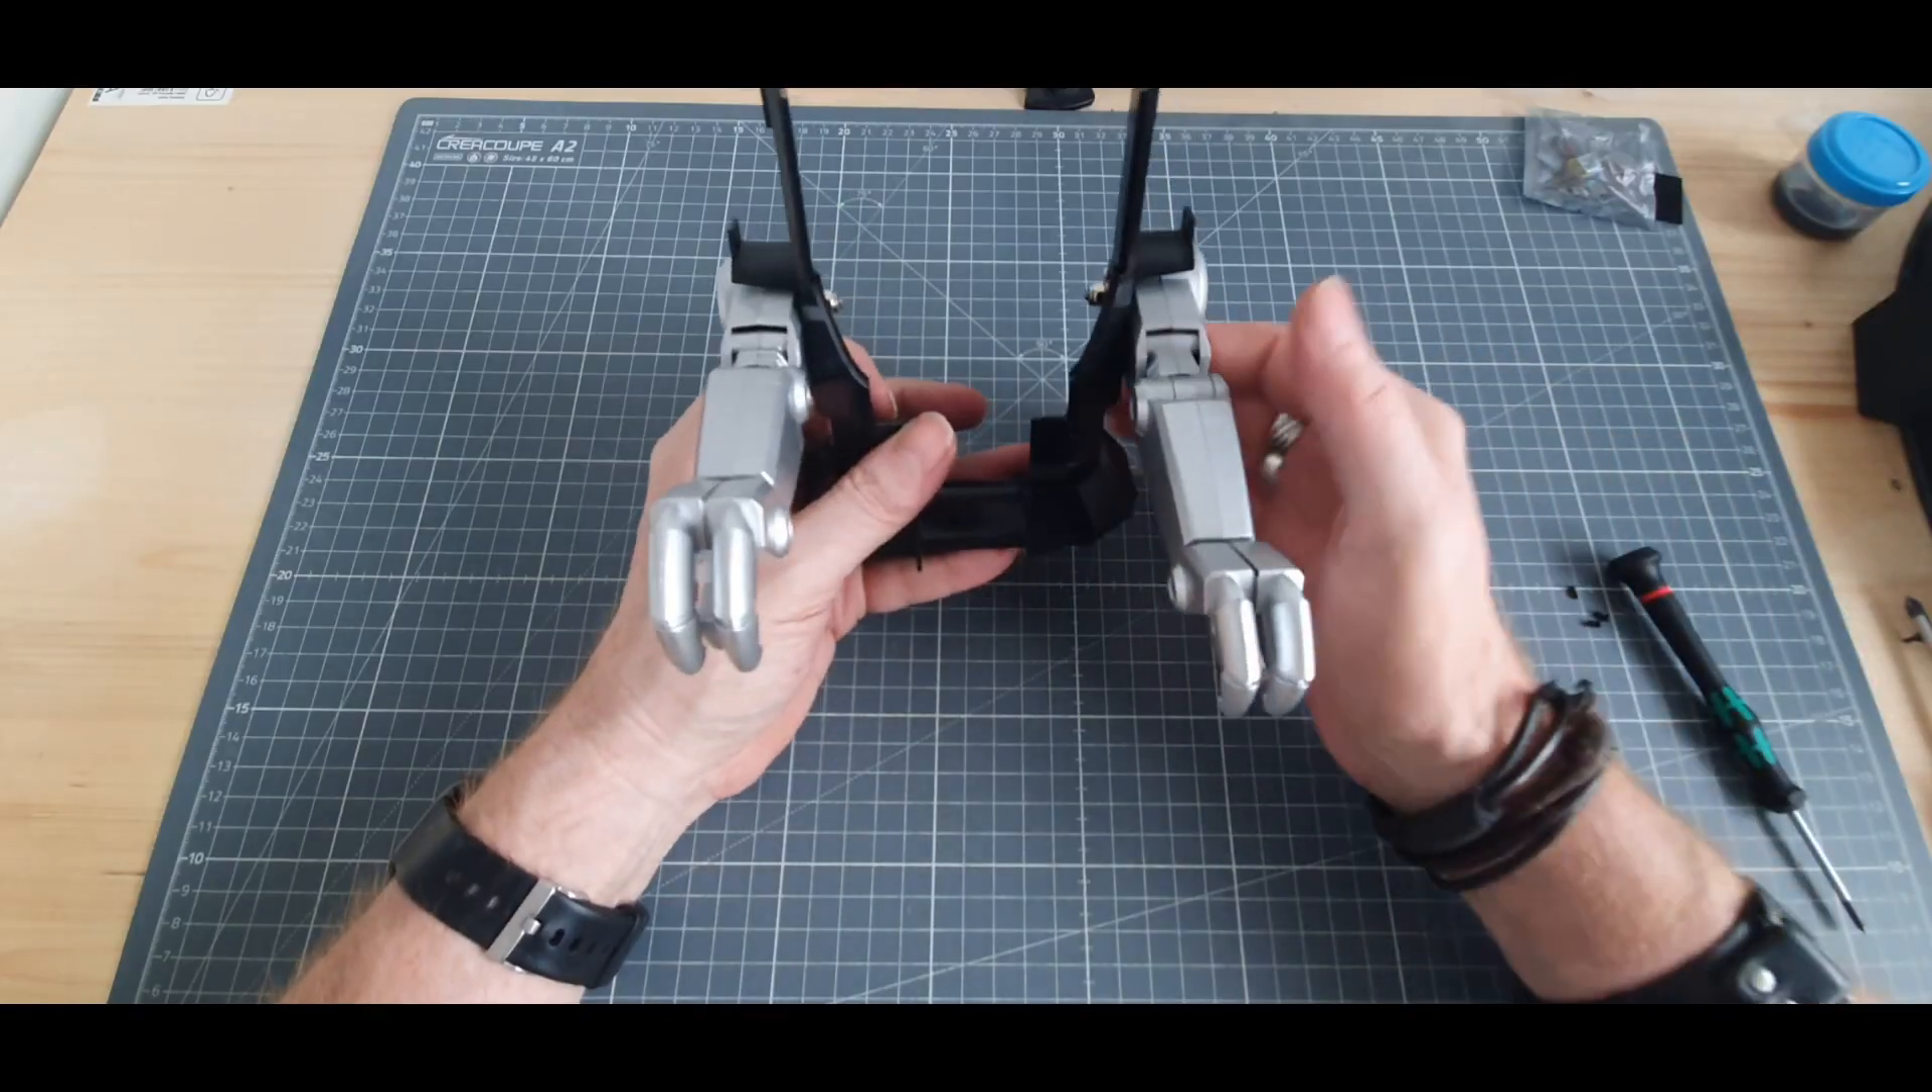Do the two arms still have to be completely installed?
No.